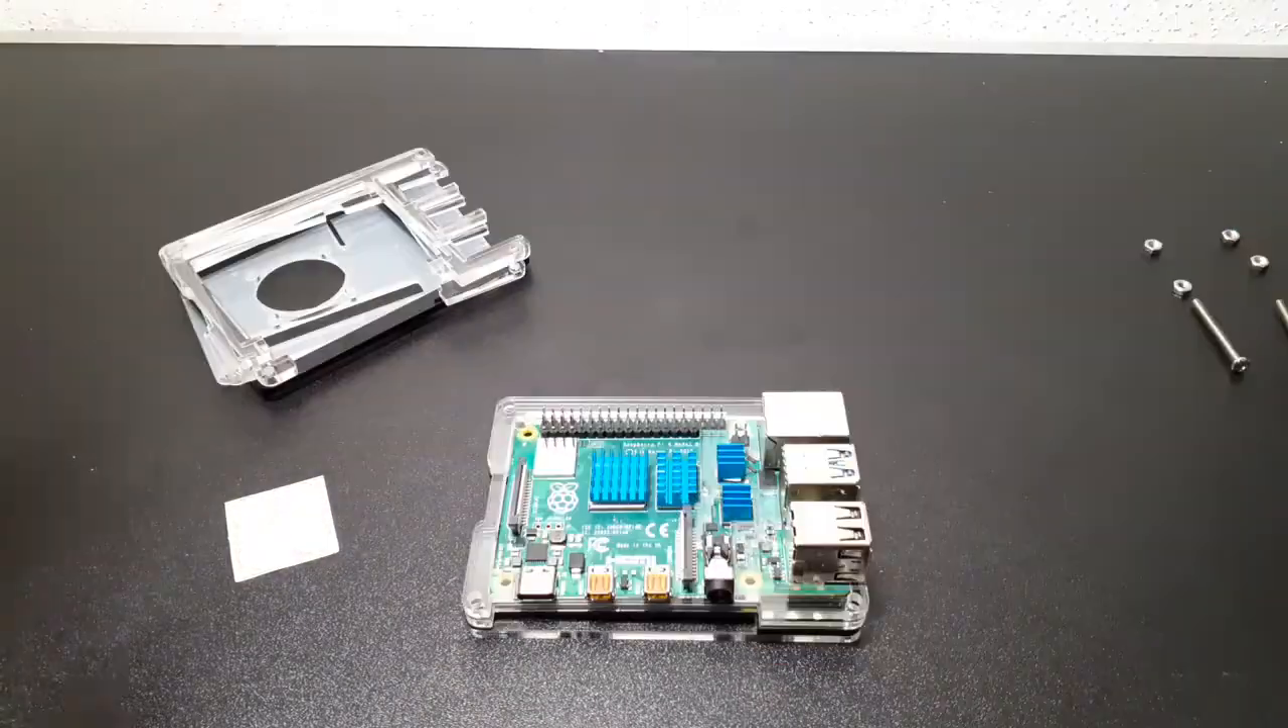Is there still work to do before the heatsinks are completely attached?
No.